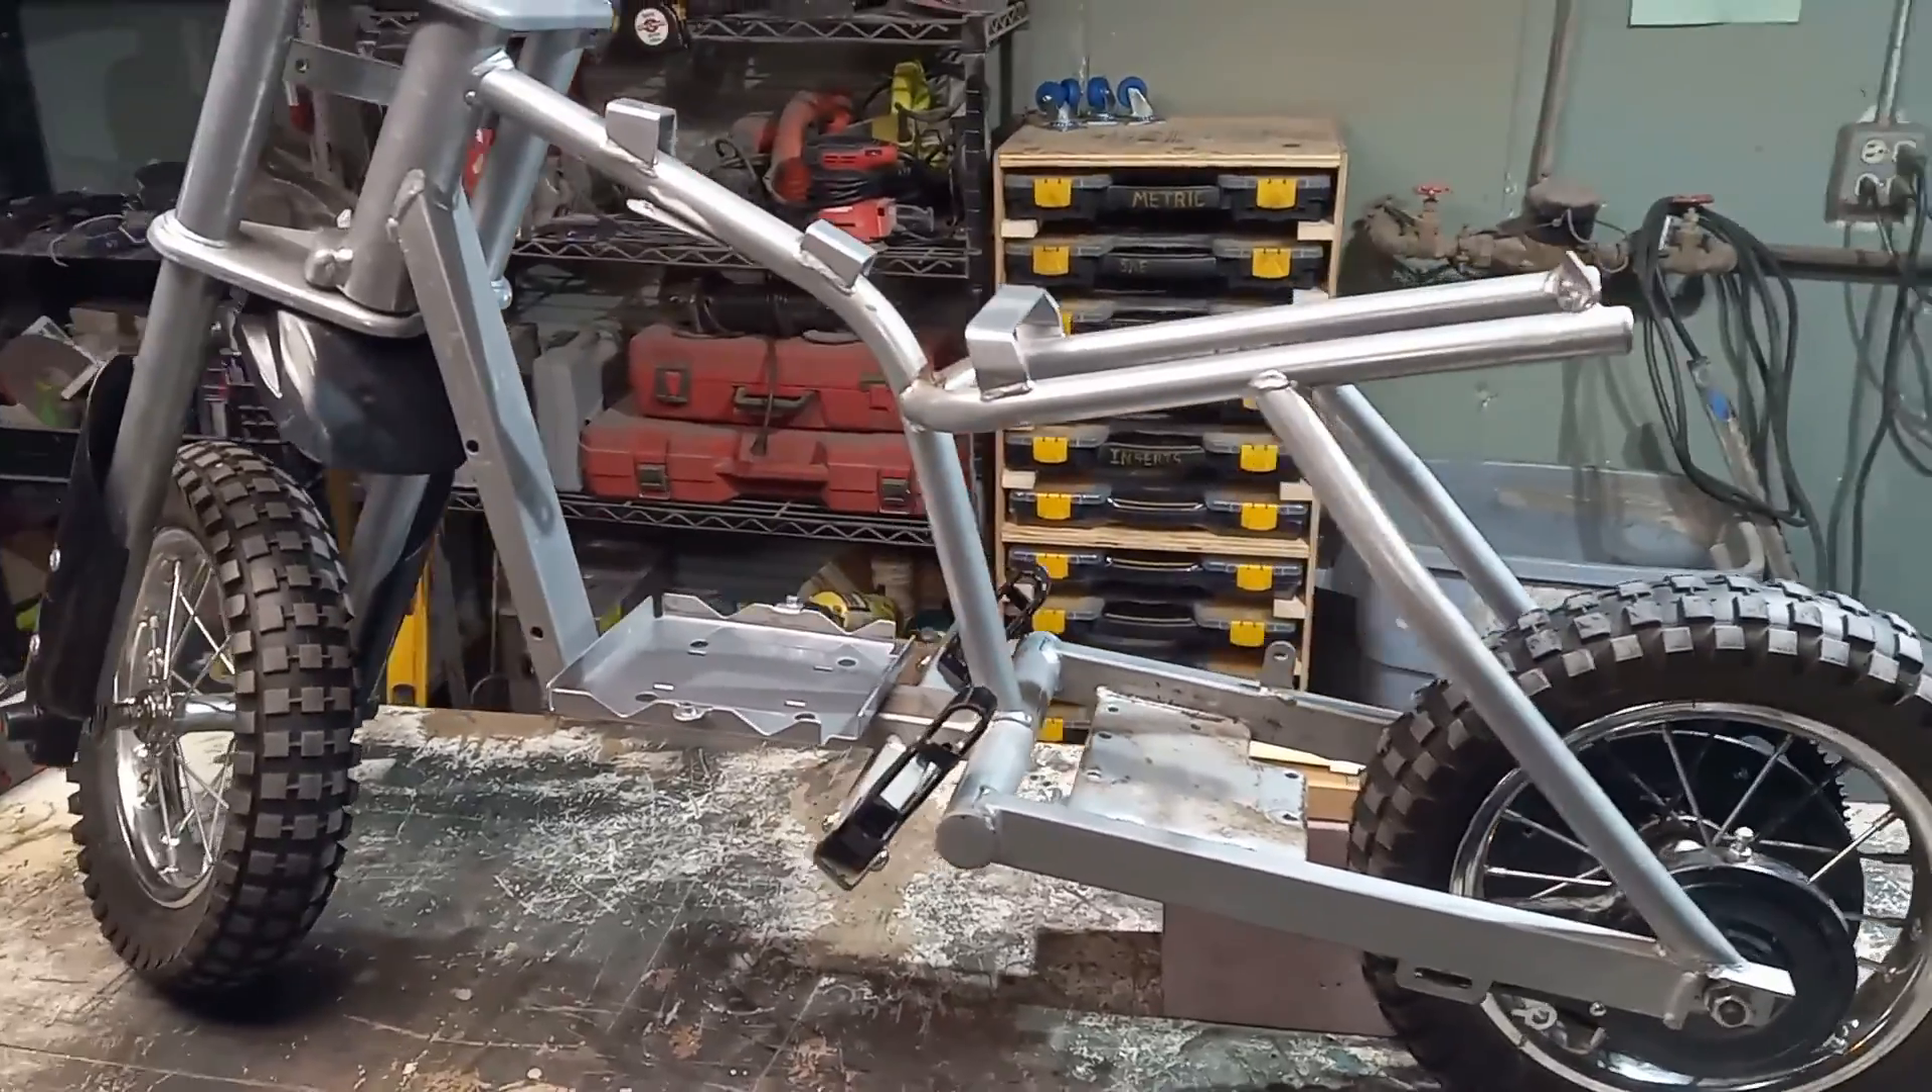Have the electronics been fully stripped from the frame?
Yes.